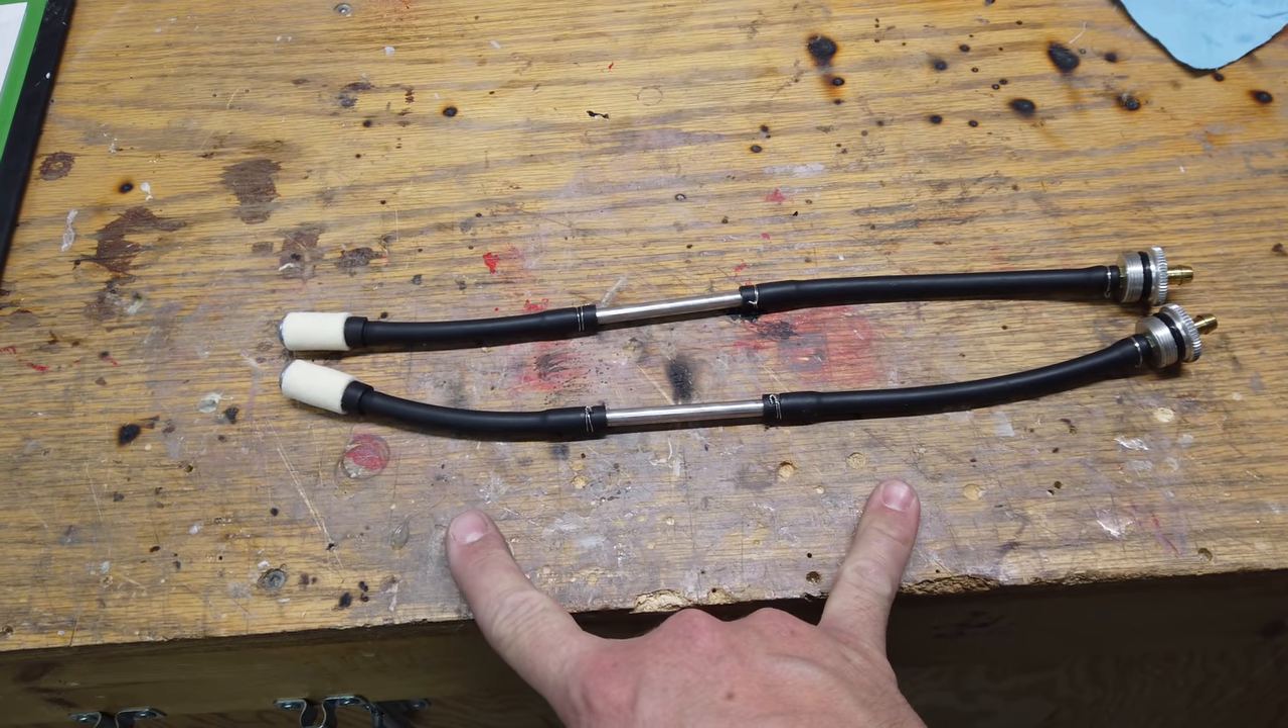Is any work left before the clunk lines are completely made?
No.